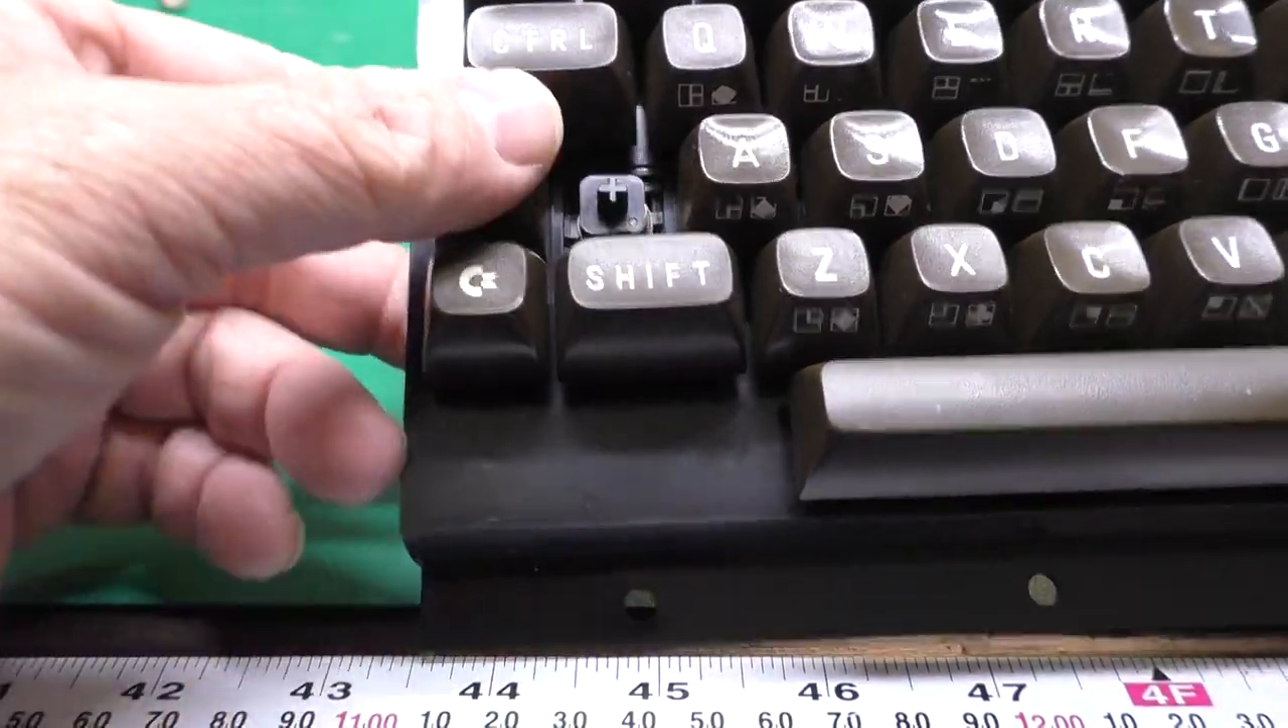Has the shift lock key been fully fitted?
No.